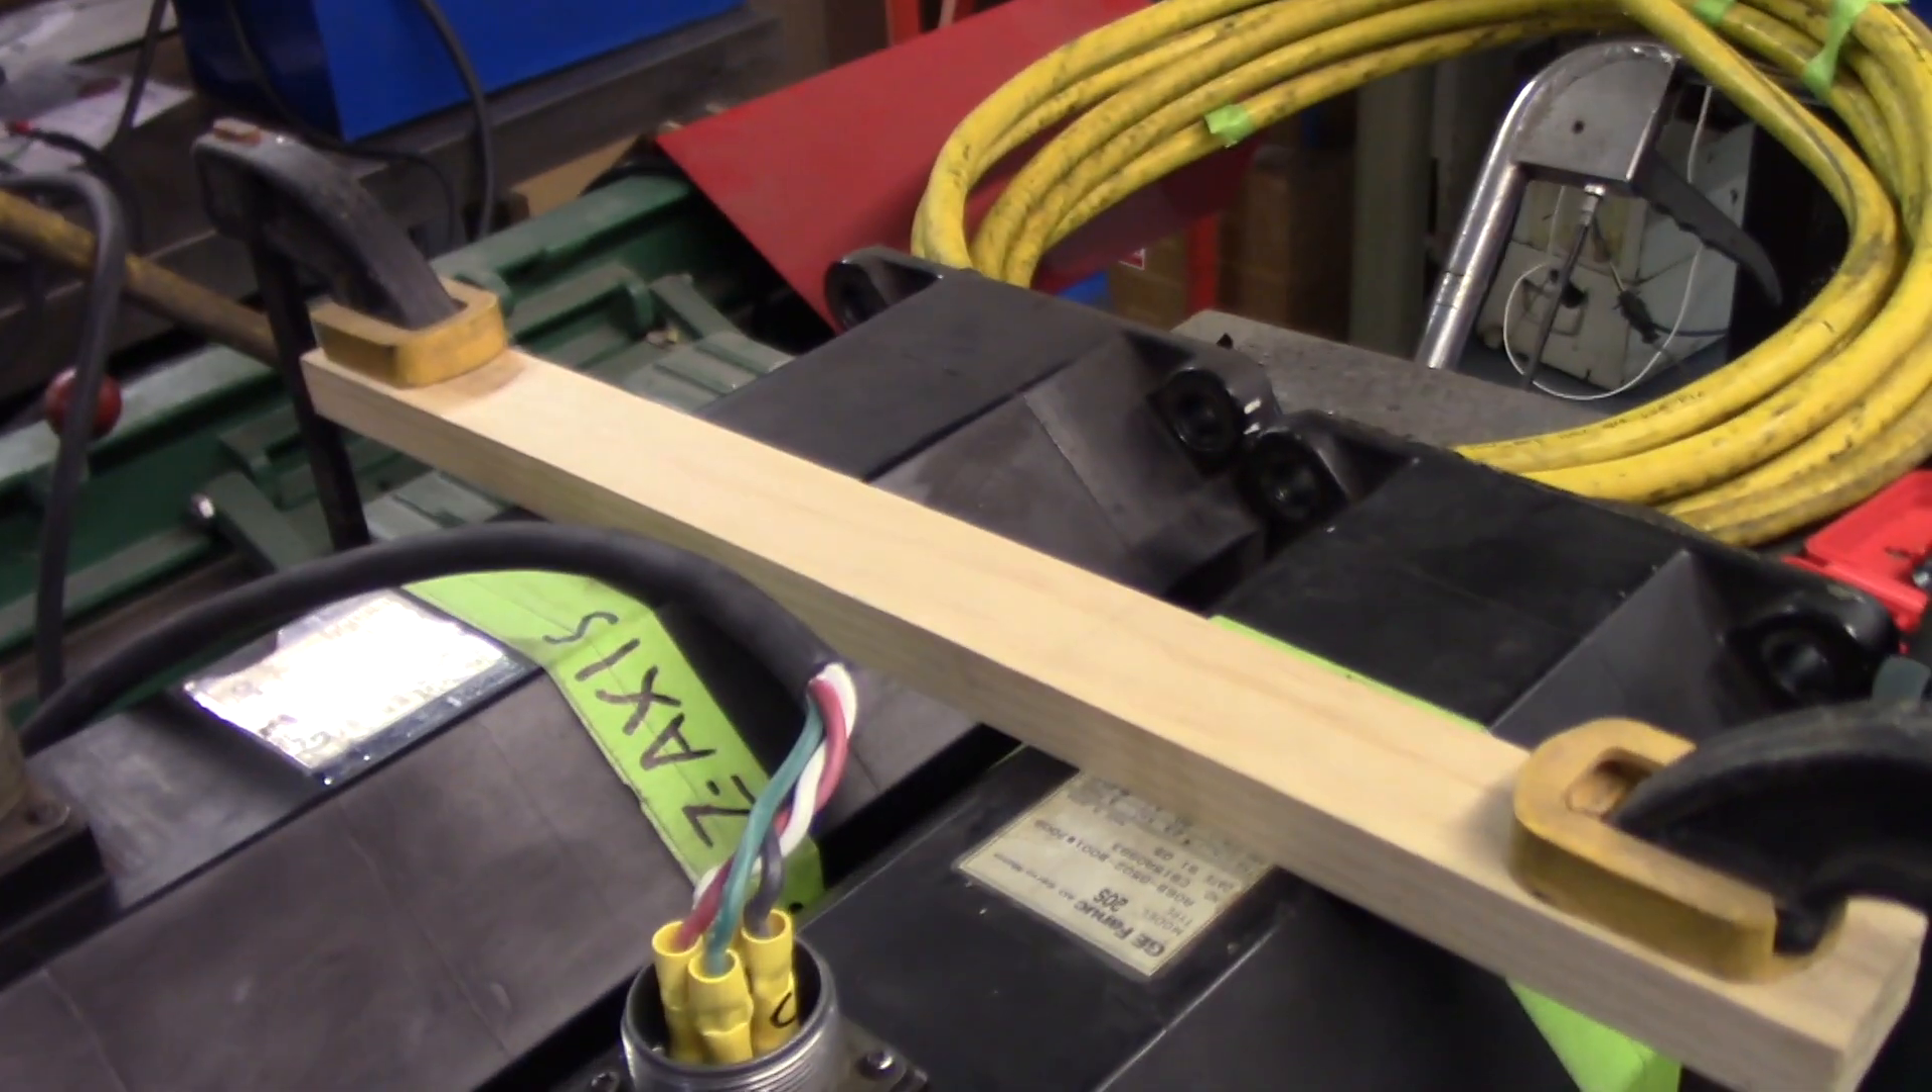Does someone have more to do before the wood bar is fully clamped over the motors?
No.